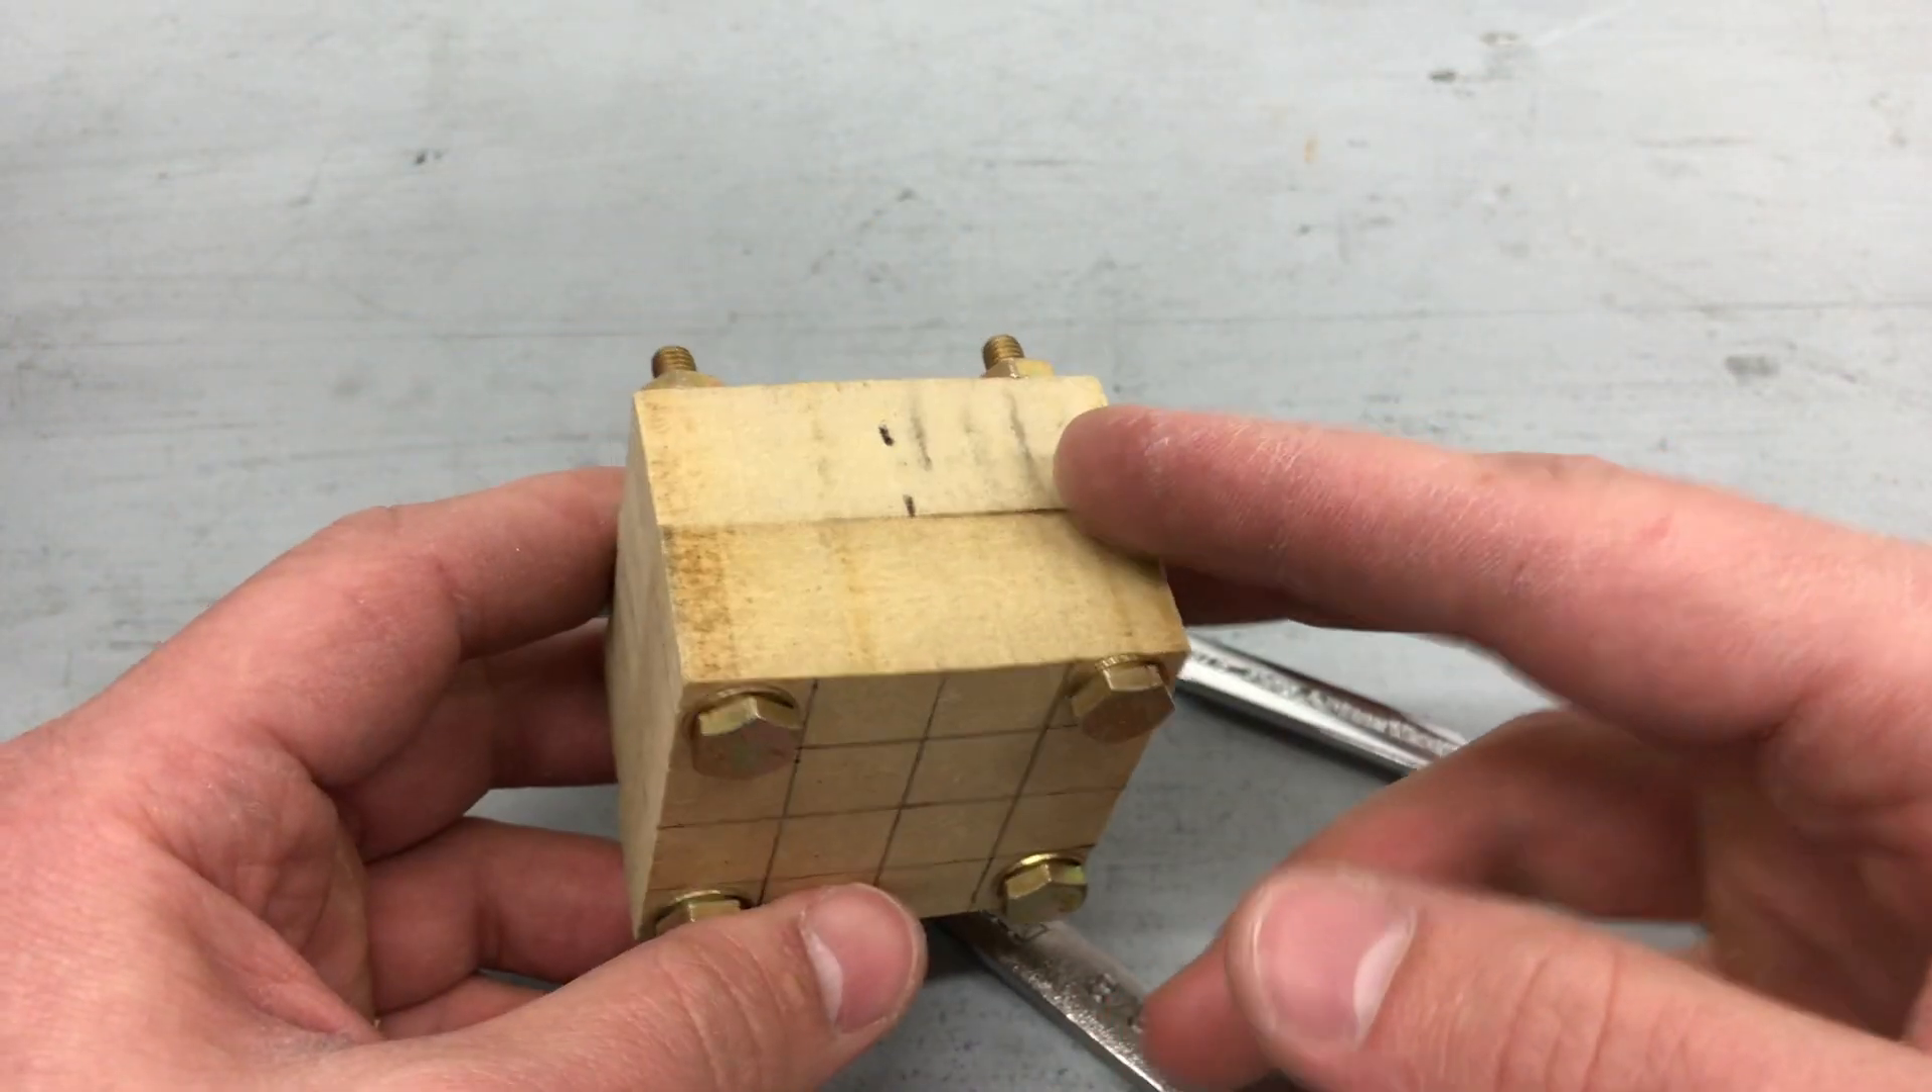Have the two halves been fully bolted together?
Yes.